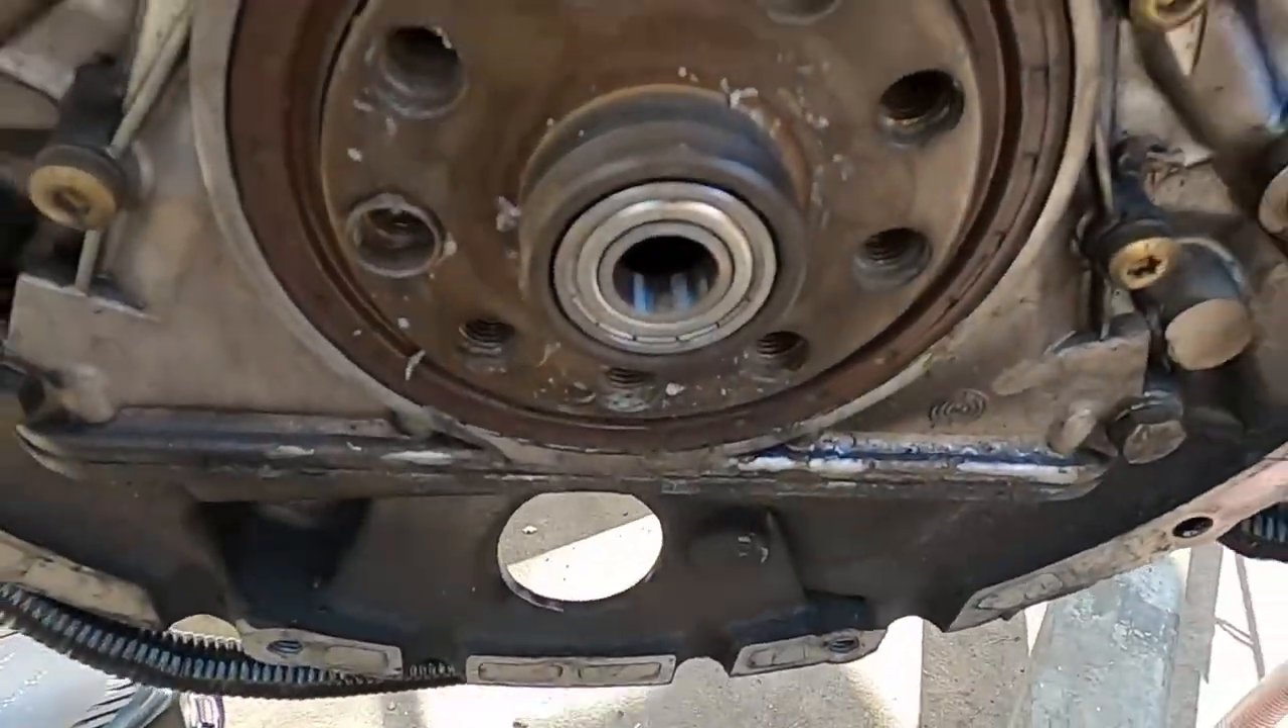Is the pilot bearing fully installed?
Yes.